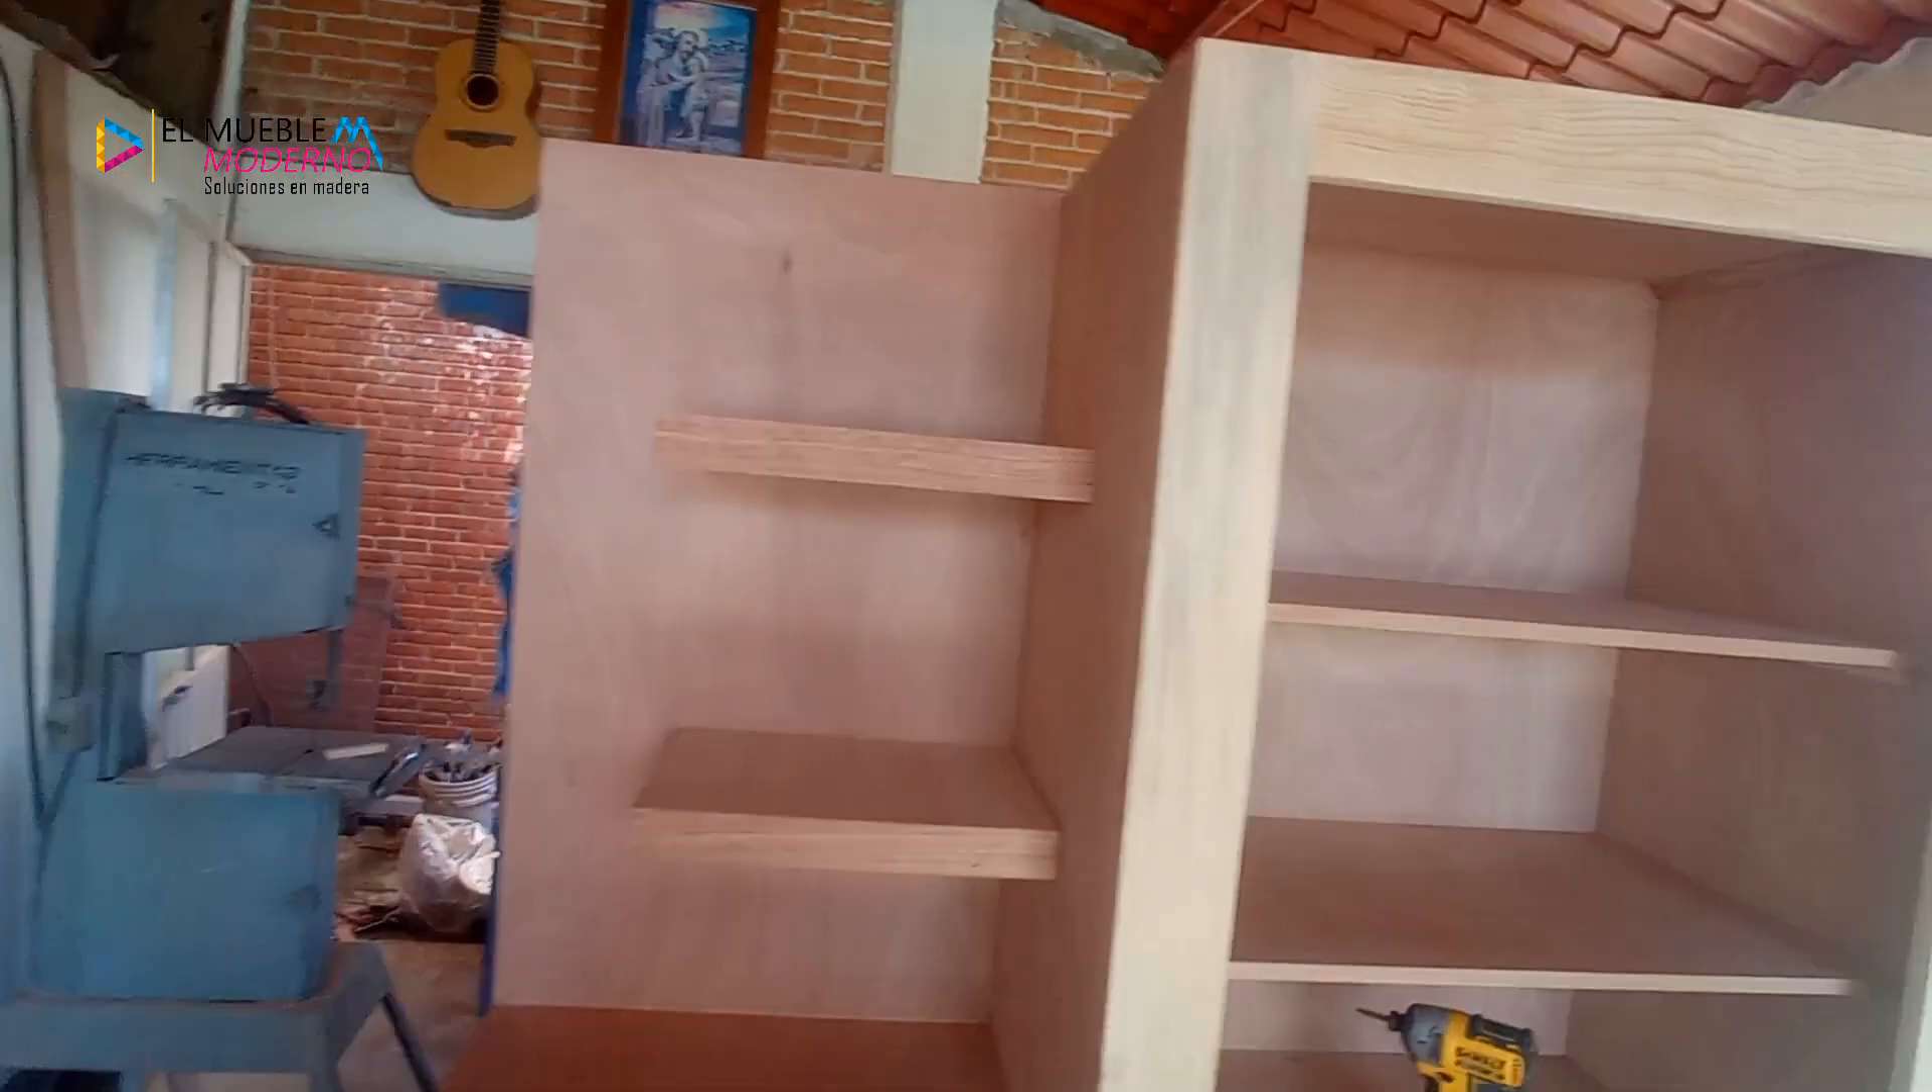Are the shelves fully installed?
Yes.